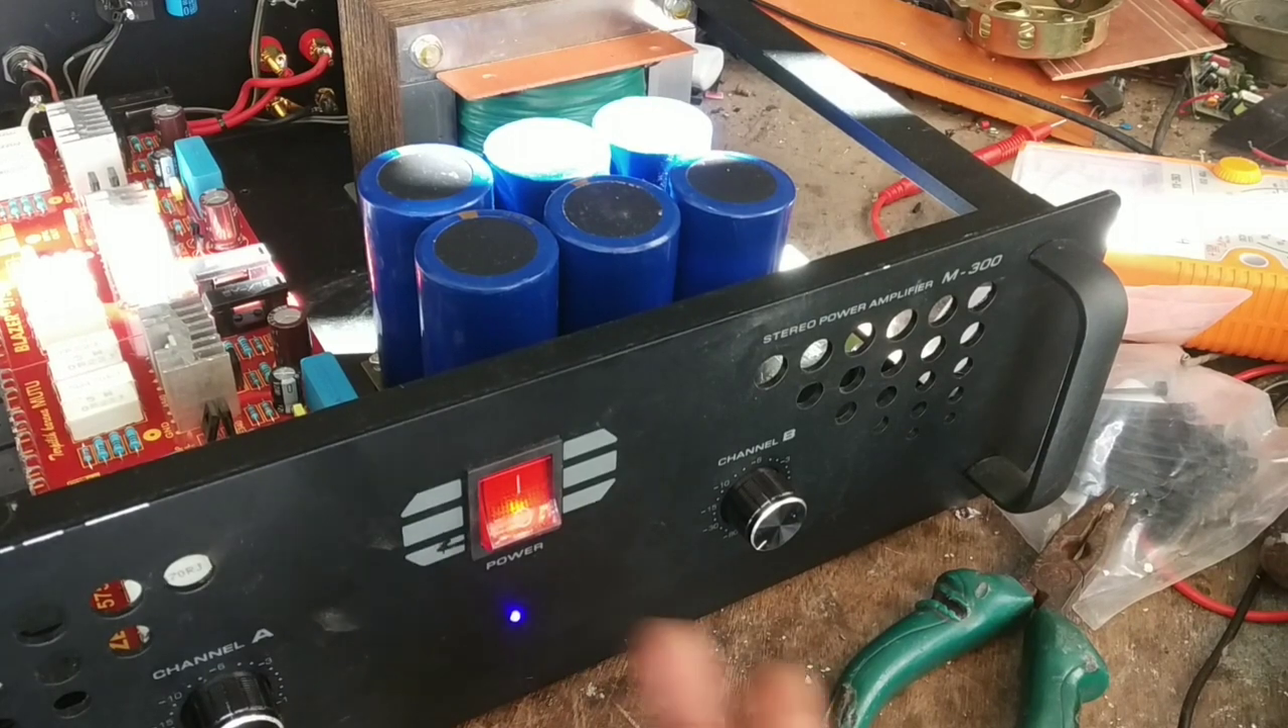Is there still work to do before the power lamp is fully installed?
No.